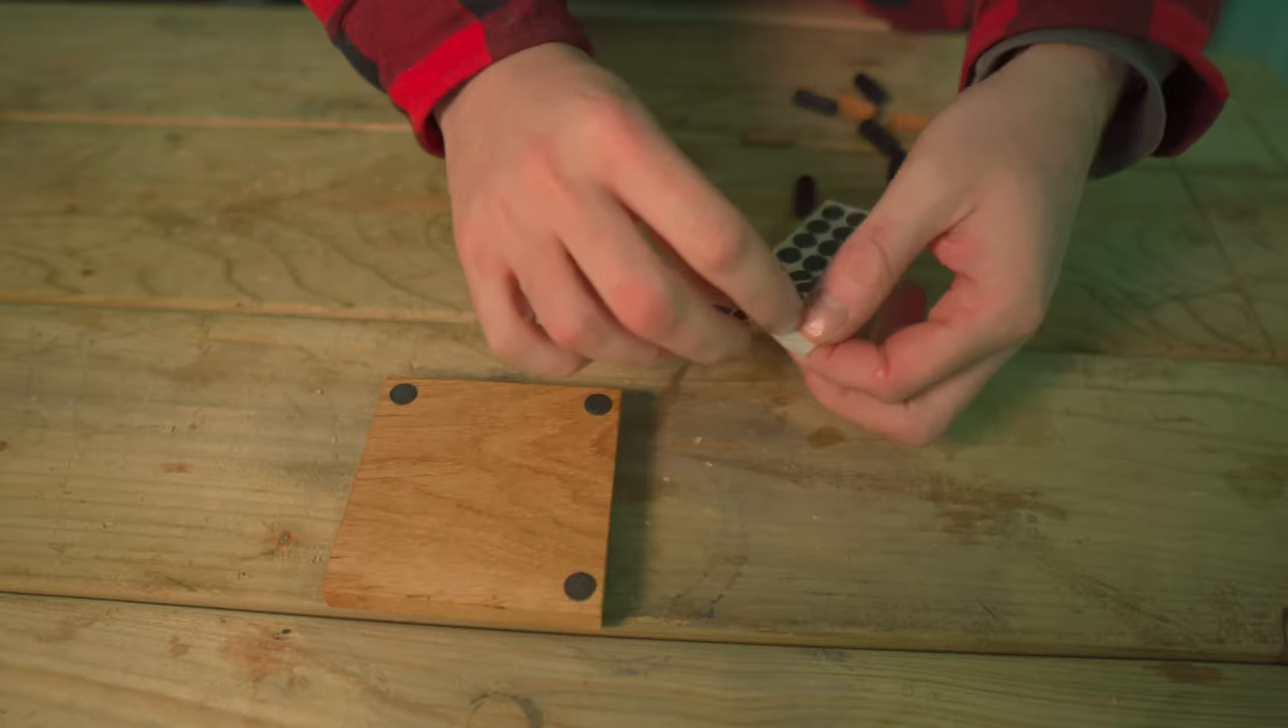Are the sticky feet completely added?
No.